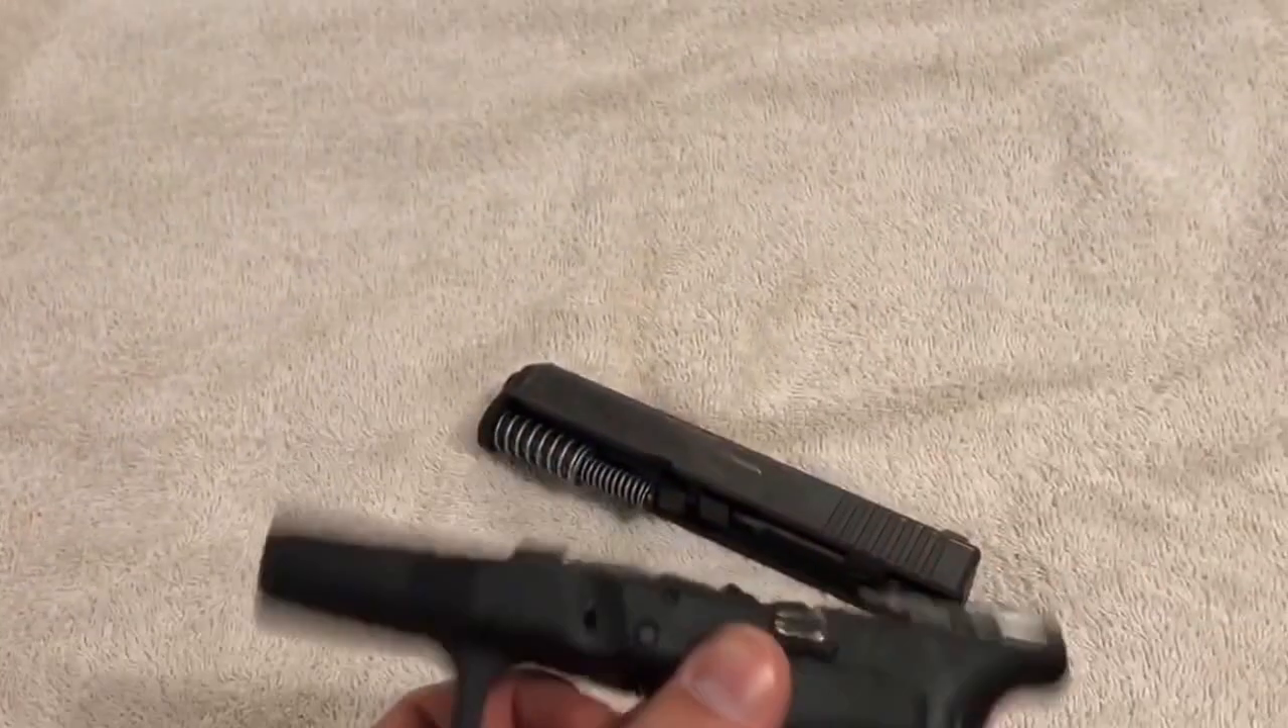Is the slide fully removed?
Yes.